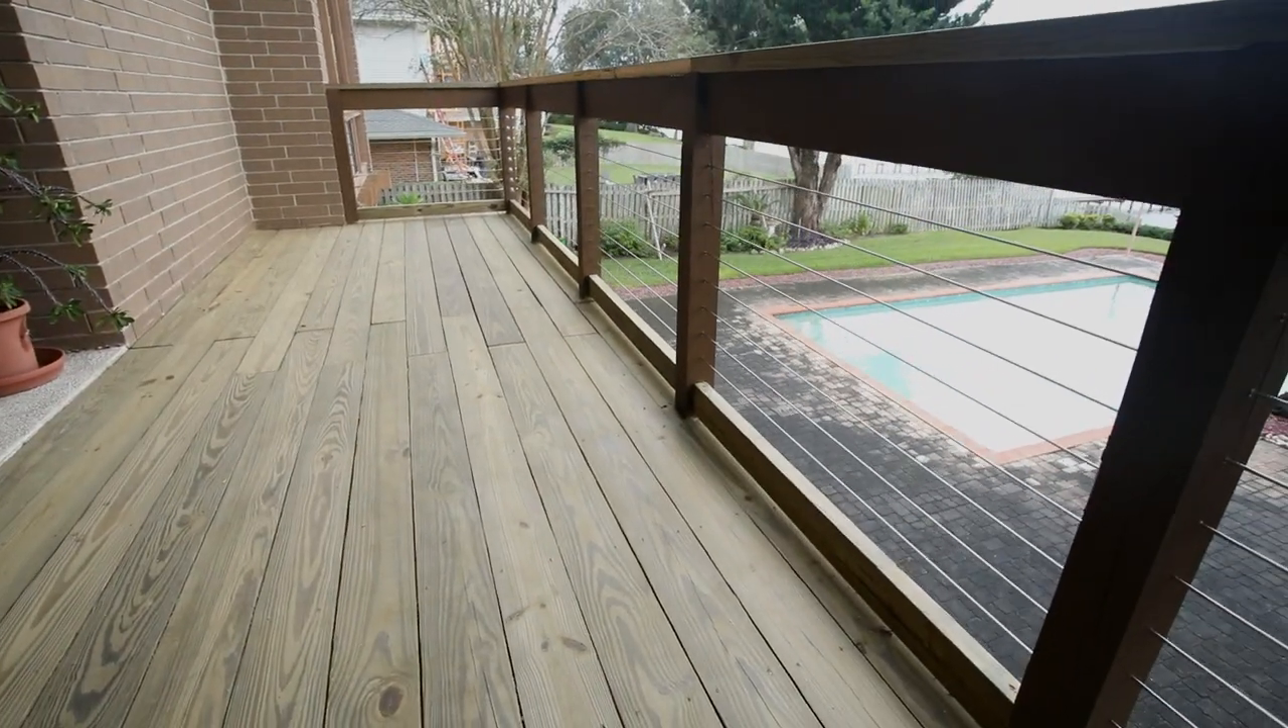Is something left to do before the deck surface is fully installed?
No.